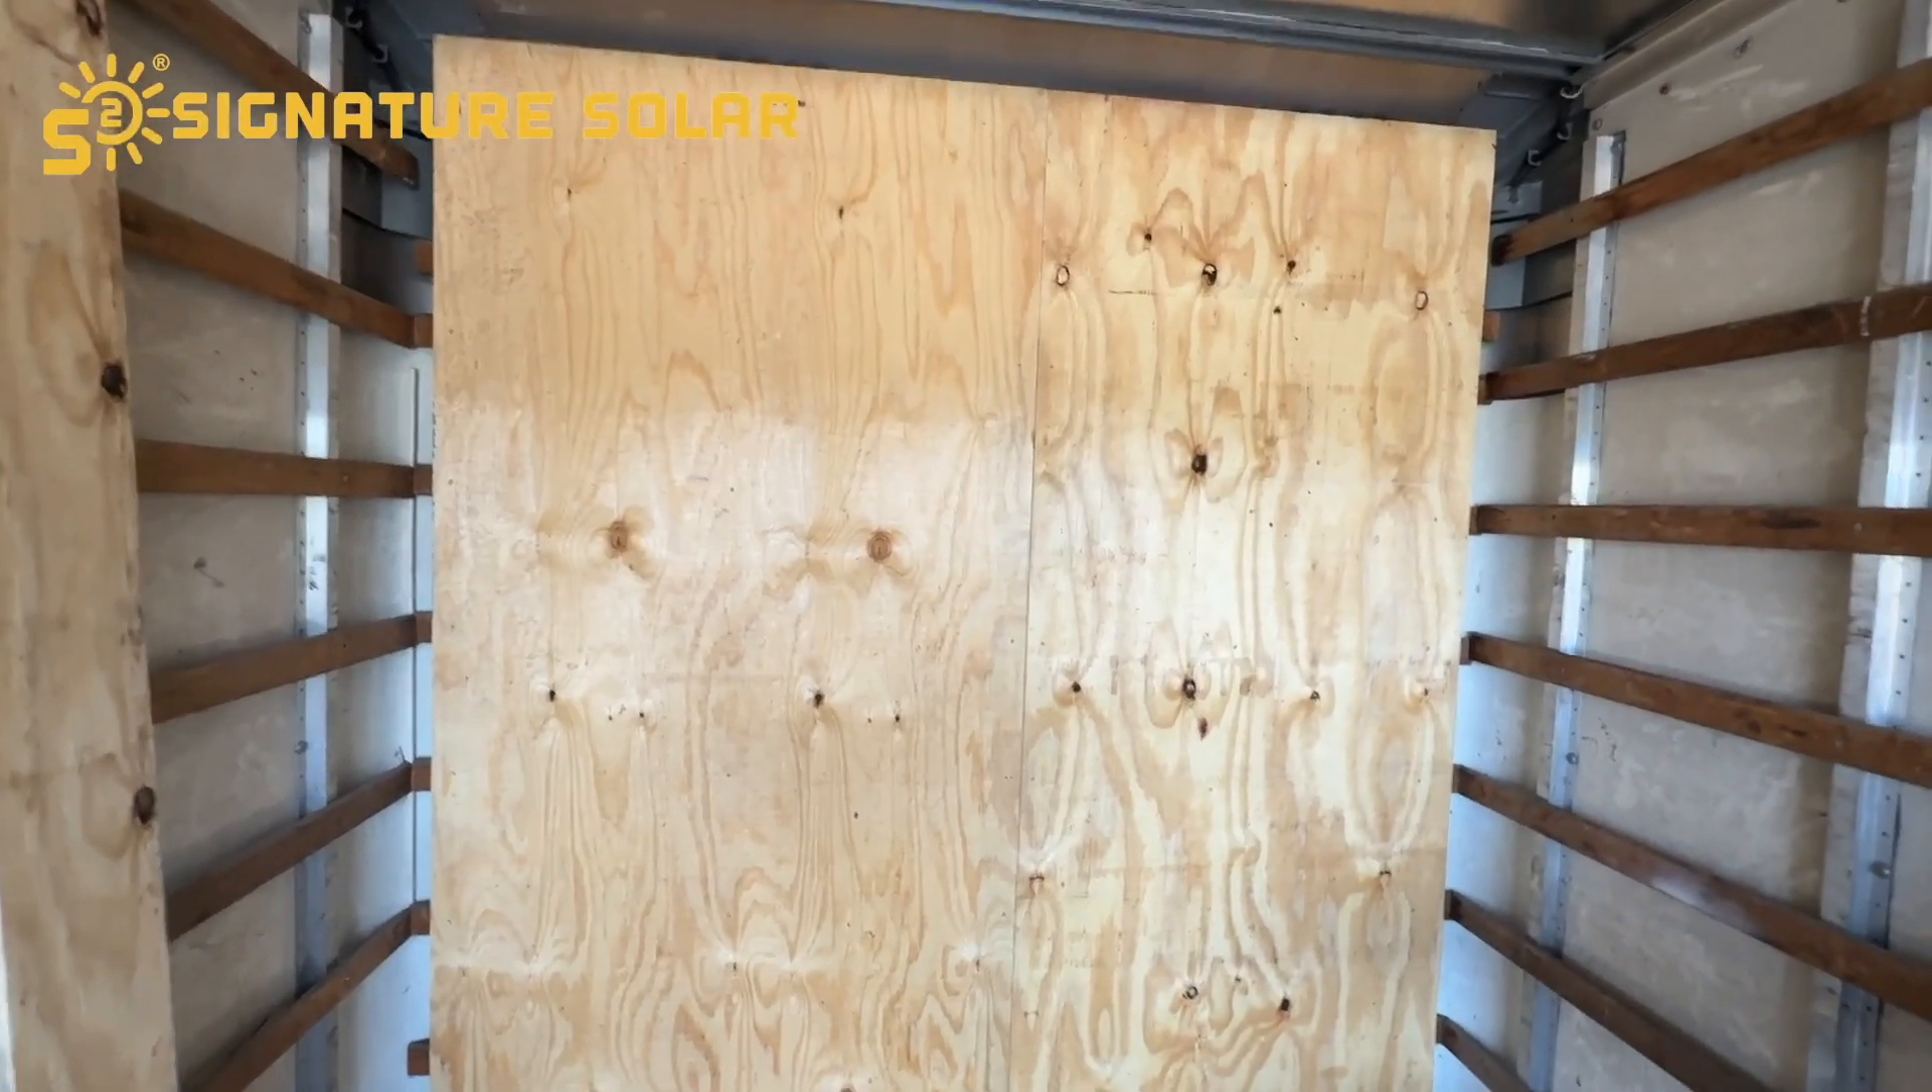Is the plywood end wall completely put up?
Yes.